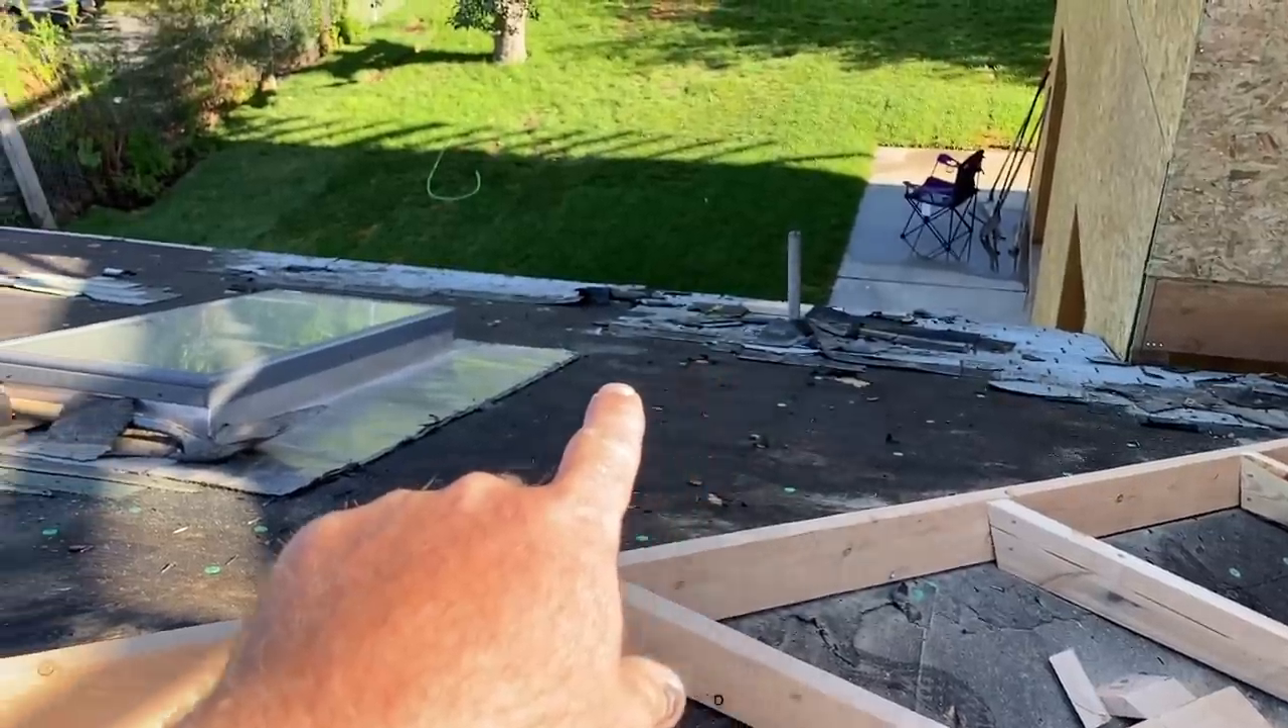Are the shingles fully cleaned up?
No.